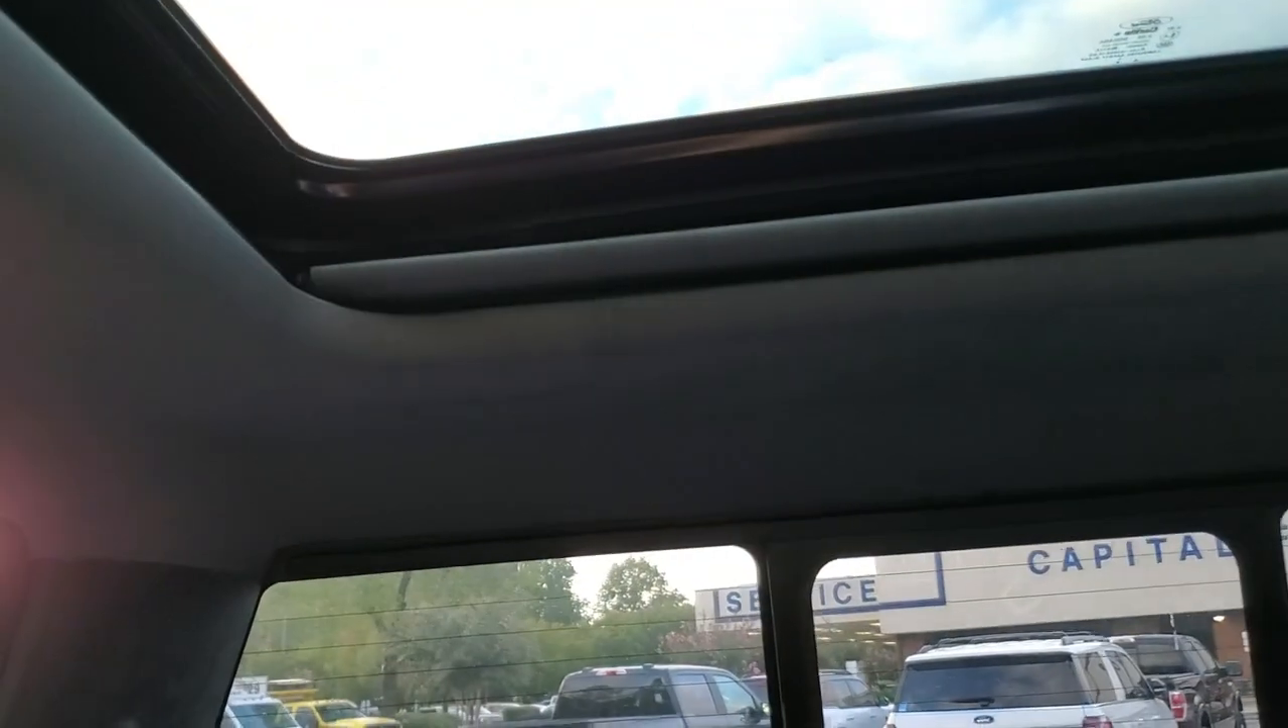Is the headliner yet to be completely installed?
No.